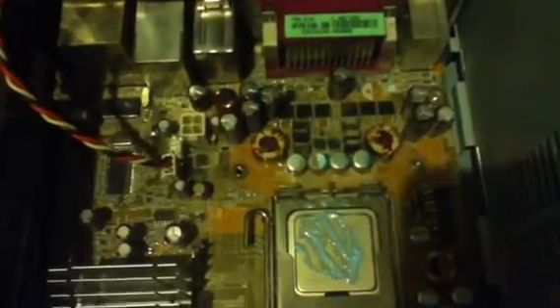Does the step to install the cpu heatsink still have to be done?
Yes.